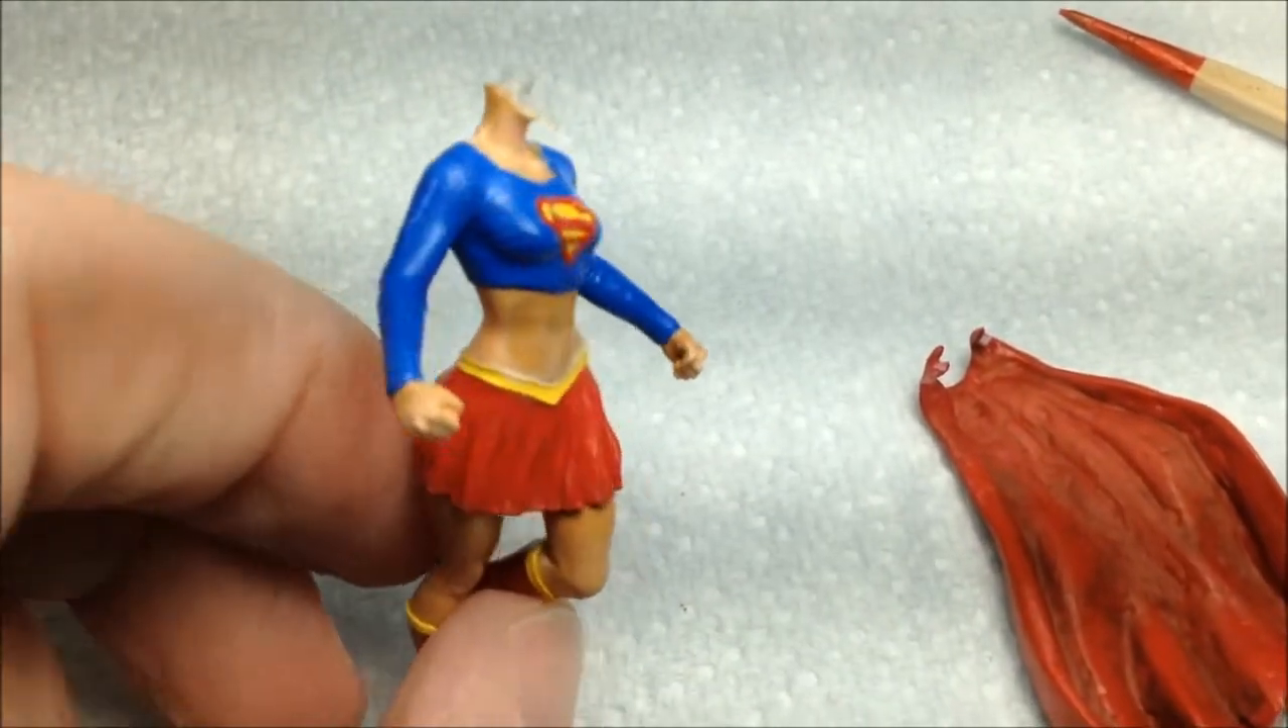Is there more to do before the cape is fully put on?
Yes.